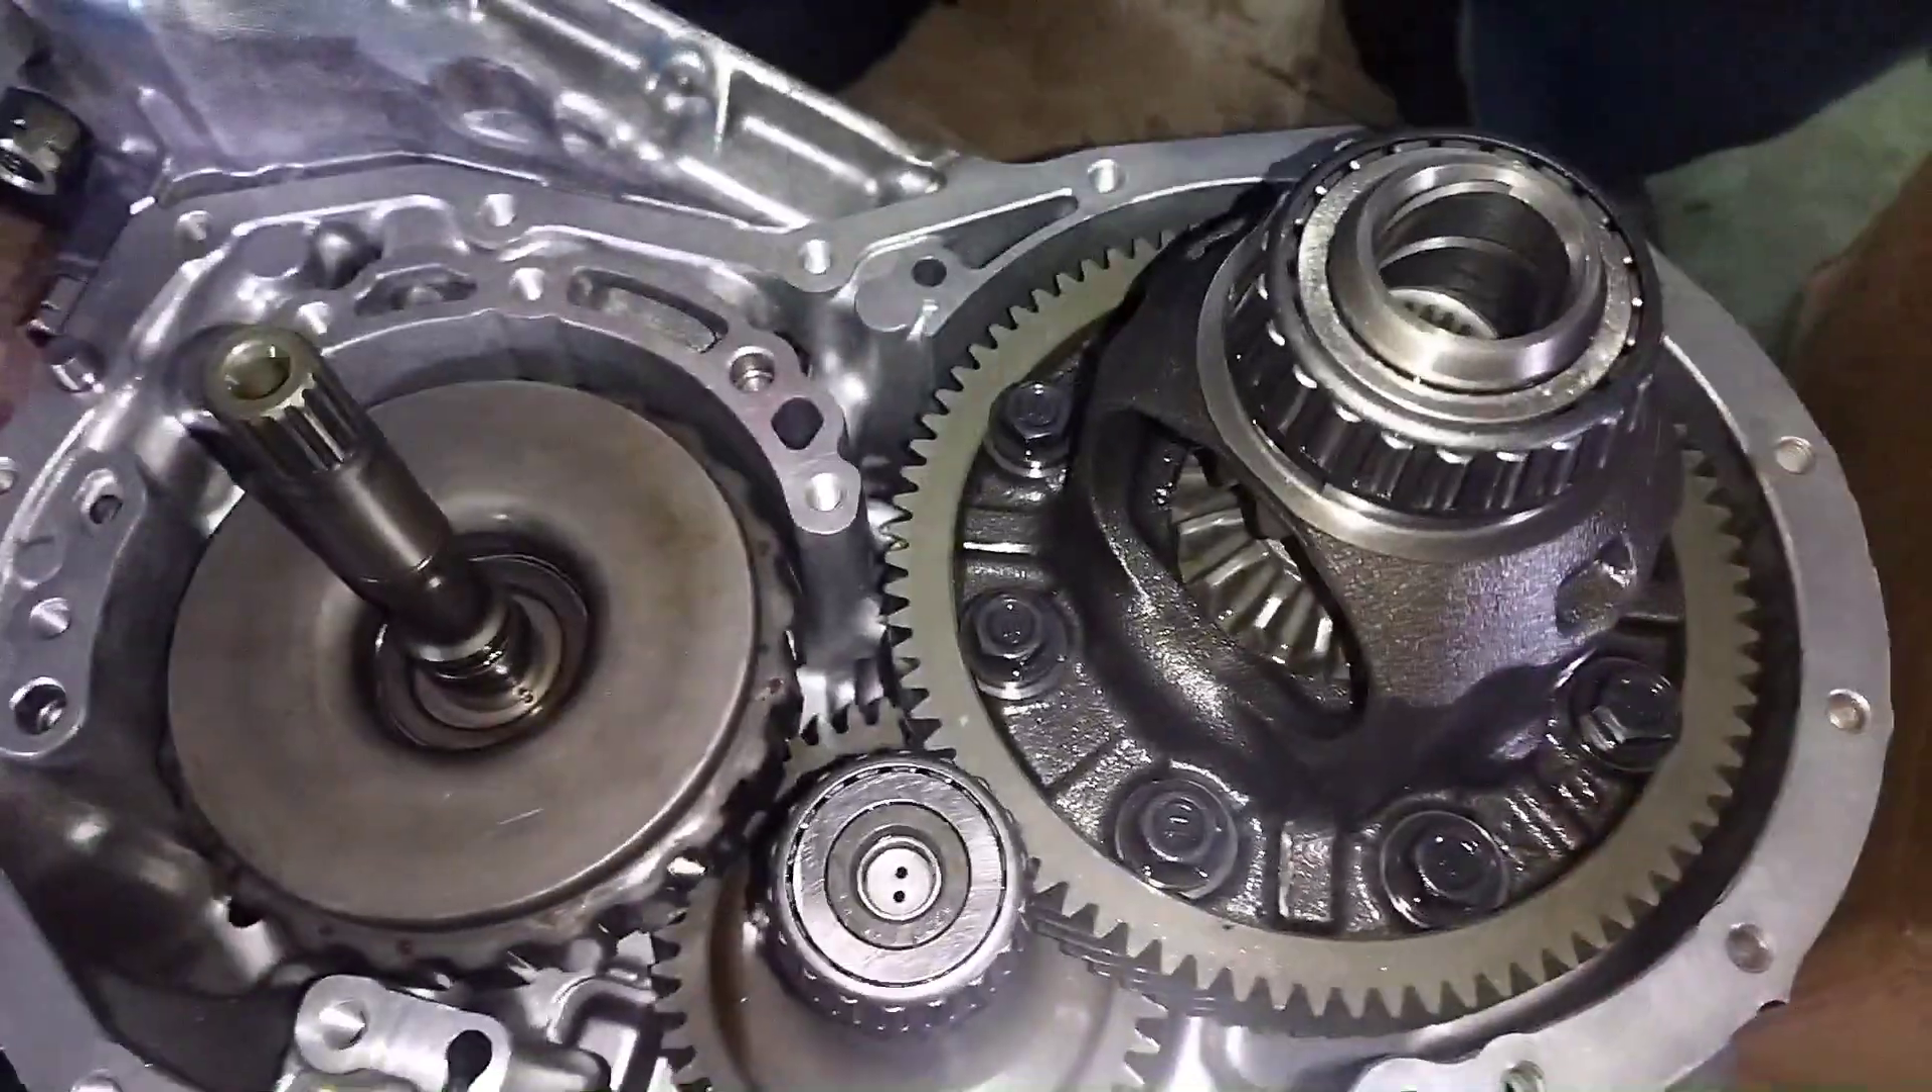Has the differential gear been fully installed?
Yes.